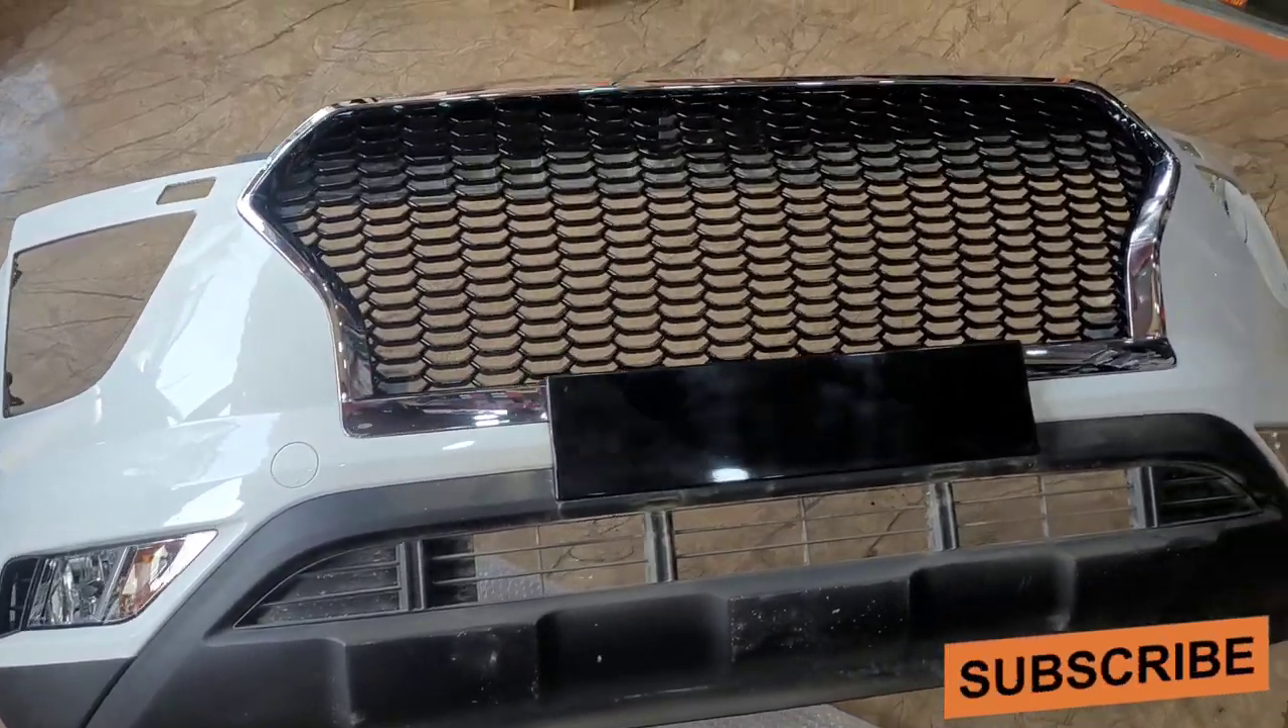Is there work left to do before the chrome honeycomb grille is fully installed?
No.